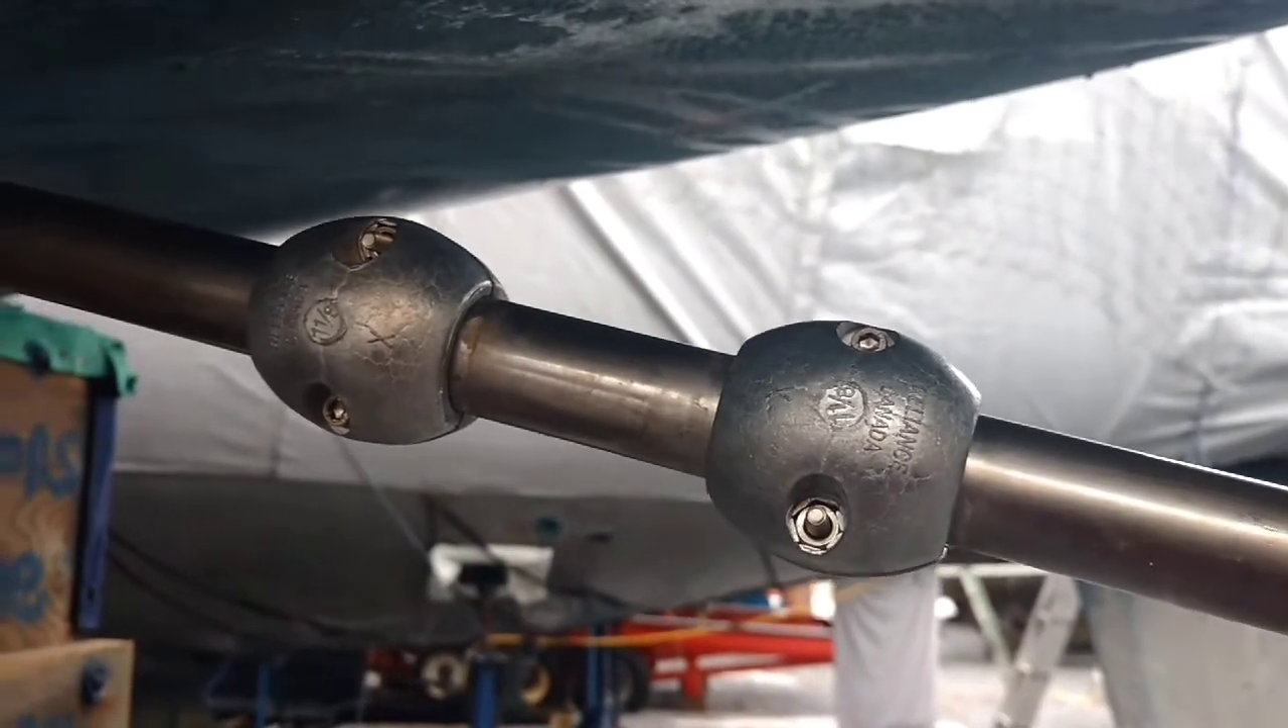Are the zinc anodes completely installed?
Yes.